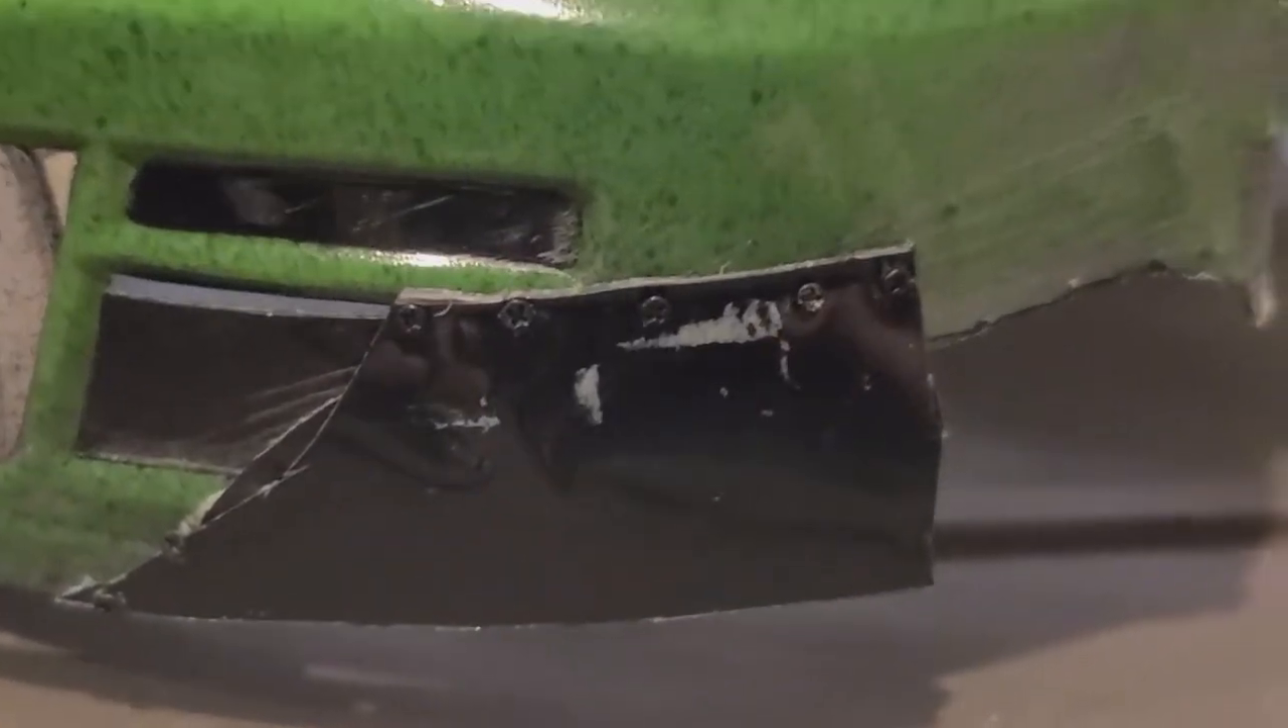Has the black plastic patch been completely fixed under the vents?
Yes.